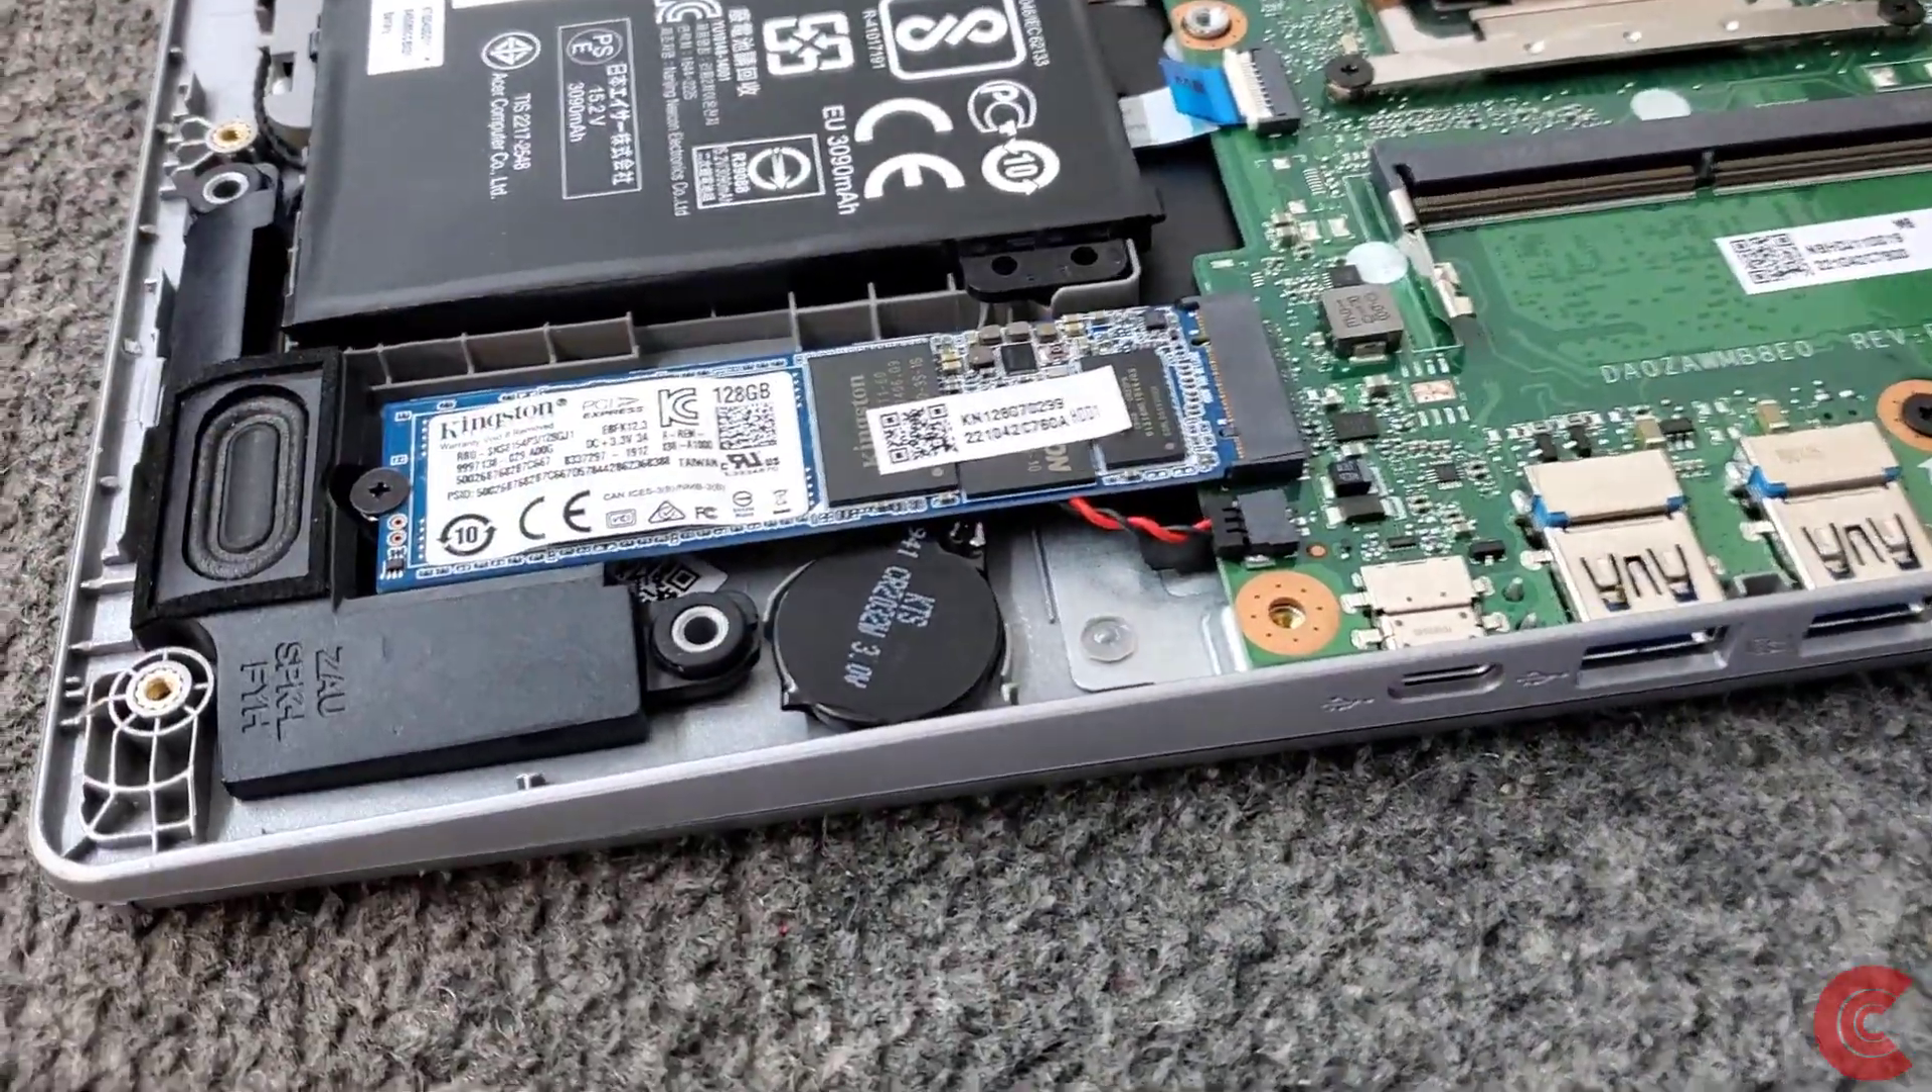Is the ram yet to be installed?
Yes.